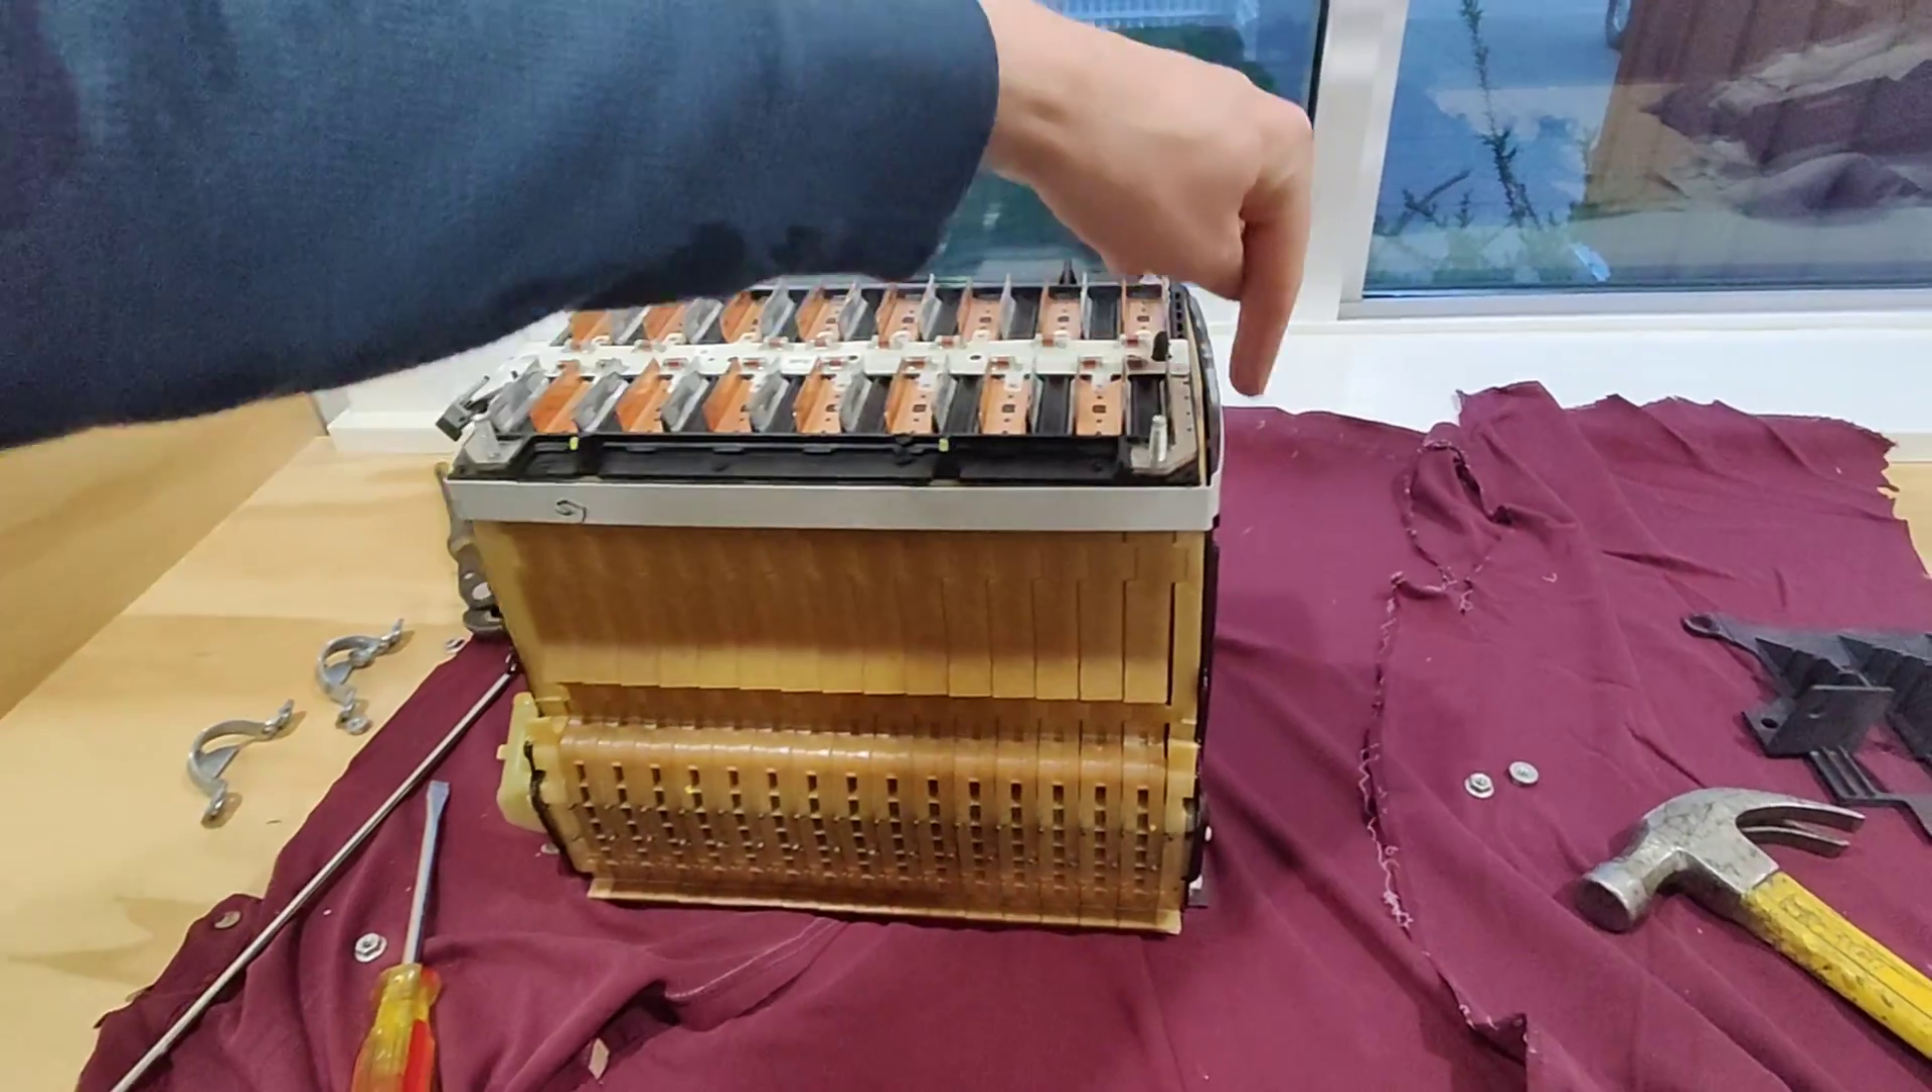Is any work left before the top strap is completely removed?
Yes.